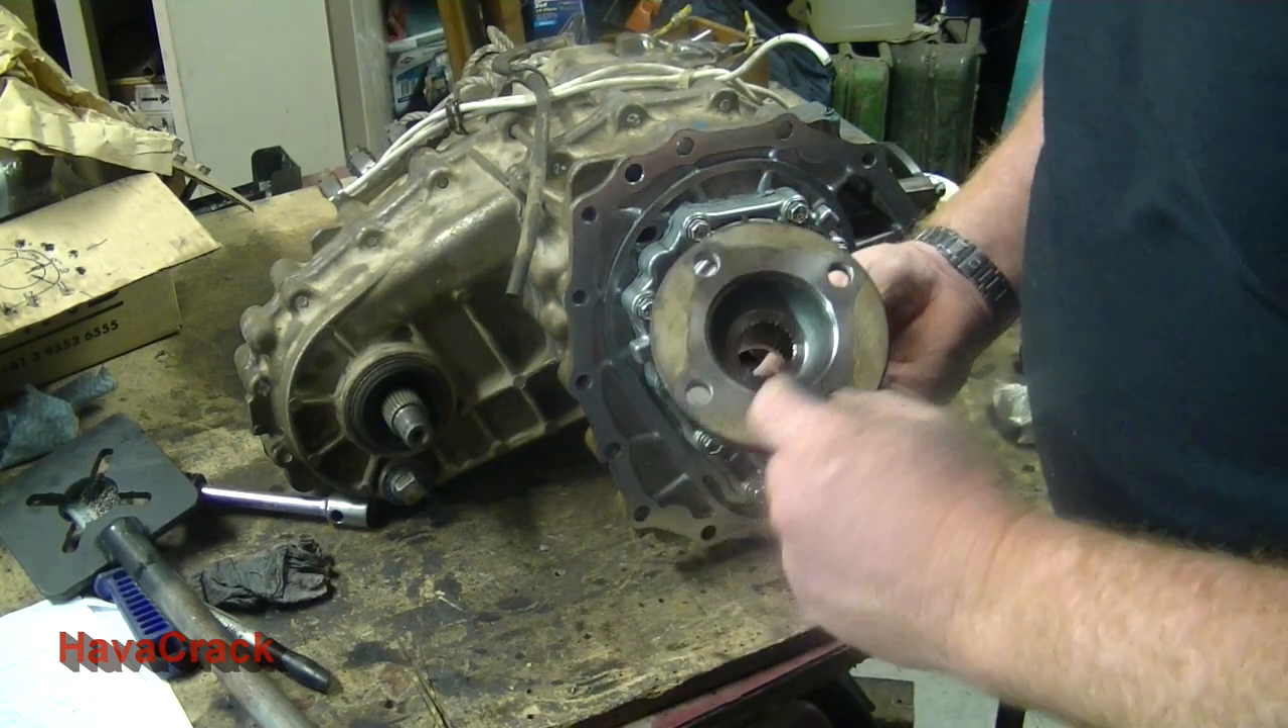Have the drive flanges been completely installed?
No.